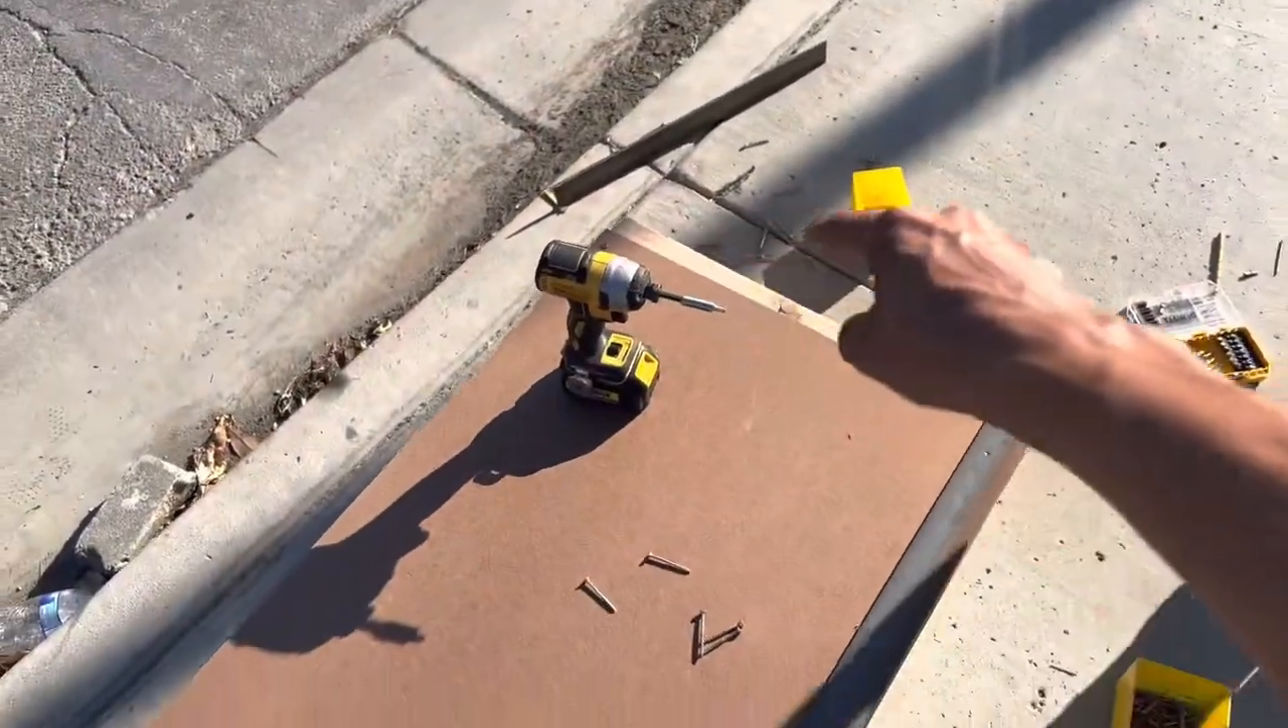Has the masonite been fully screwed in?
No.